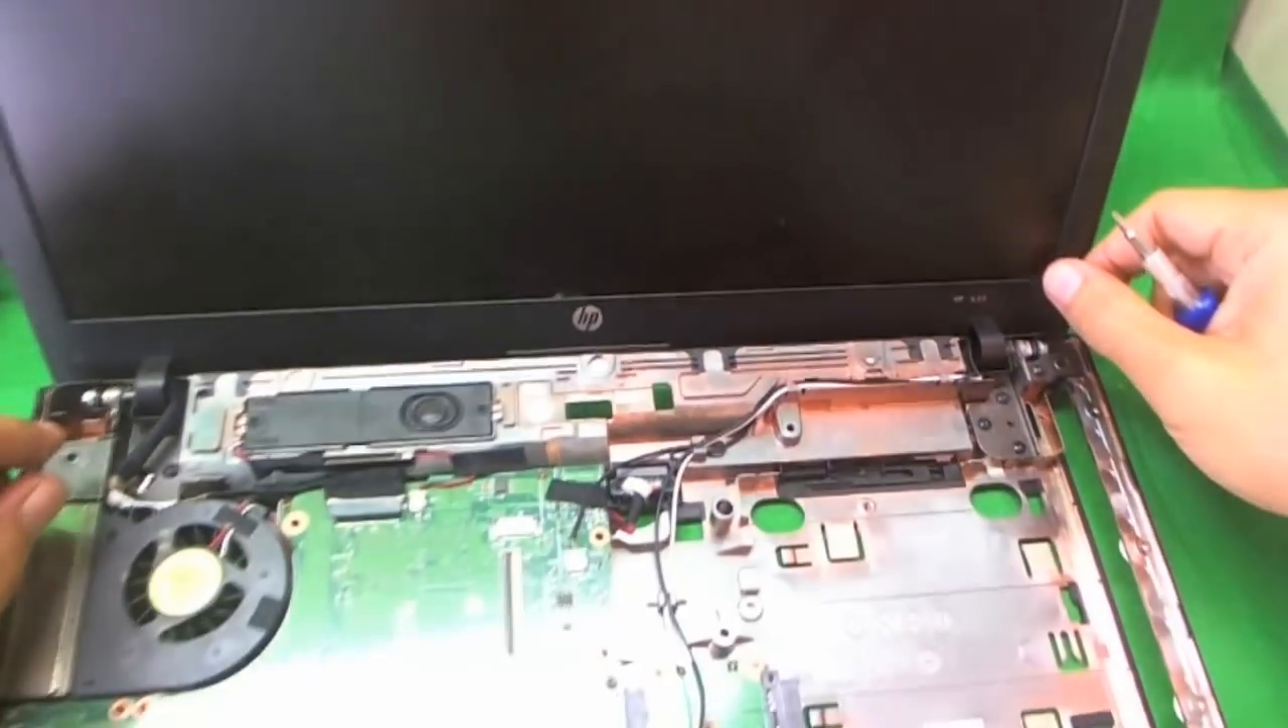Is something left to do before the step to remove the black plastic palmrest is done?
No.